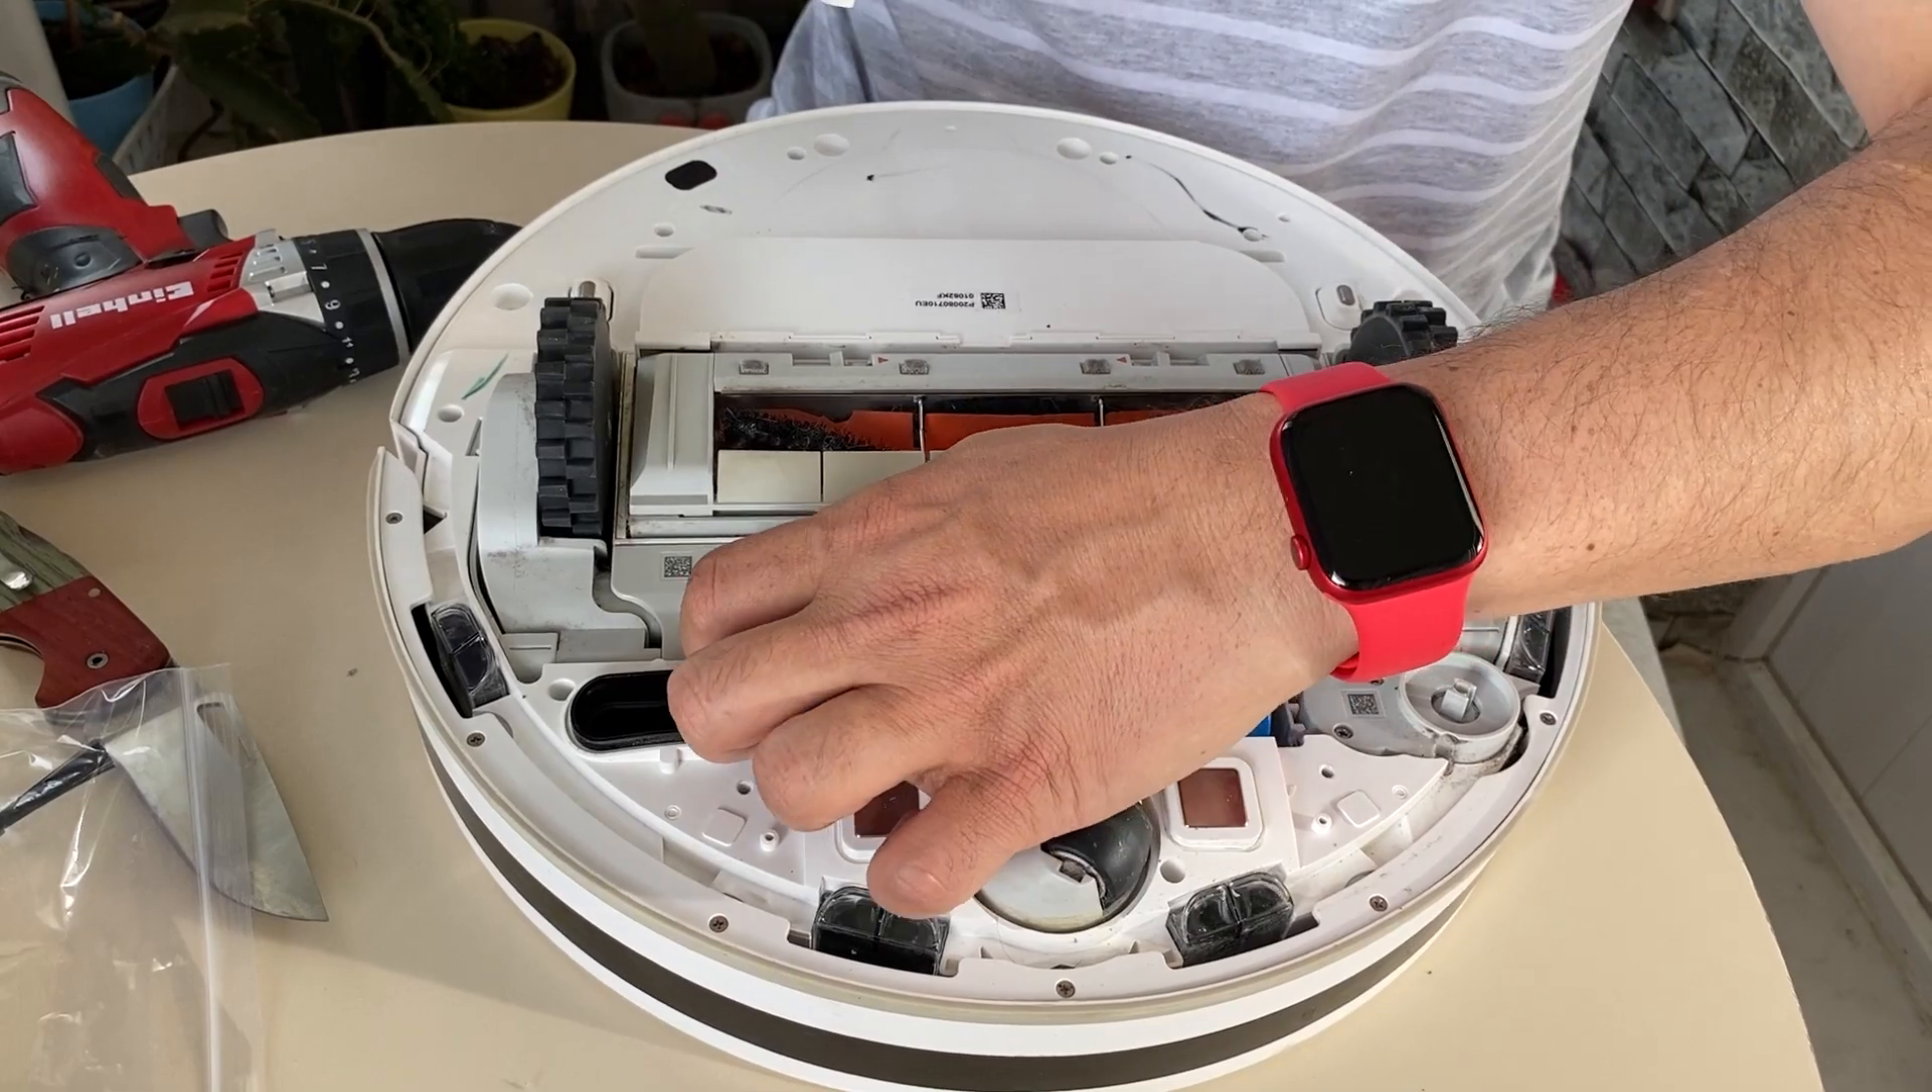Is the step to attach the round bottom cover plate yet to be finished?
Yes.